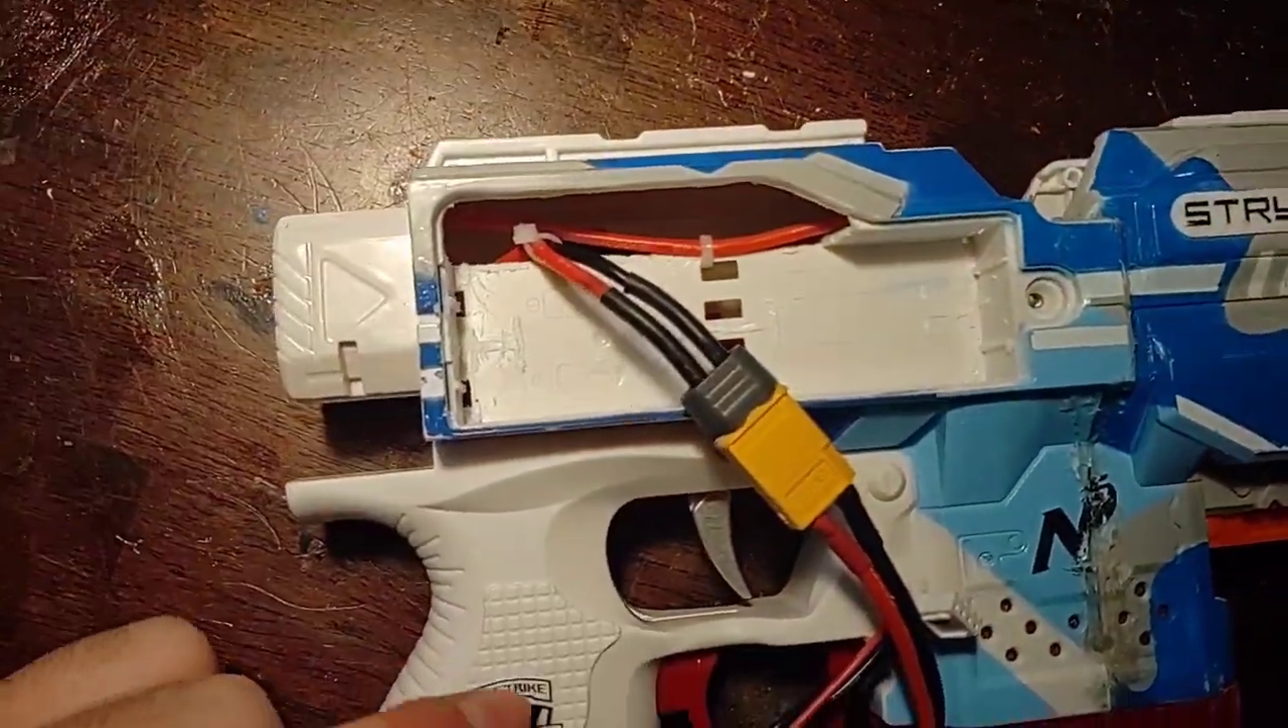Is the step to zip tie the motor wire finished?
Yes.